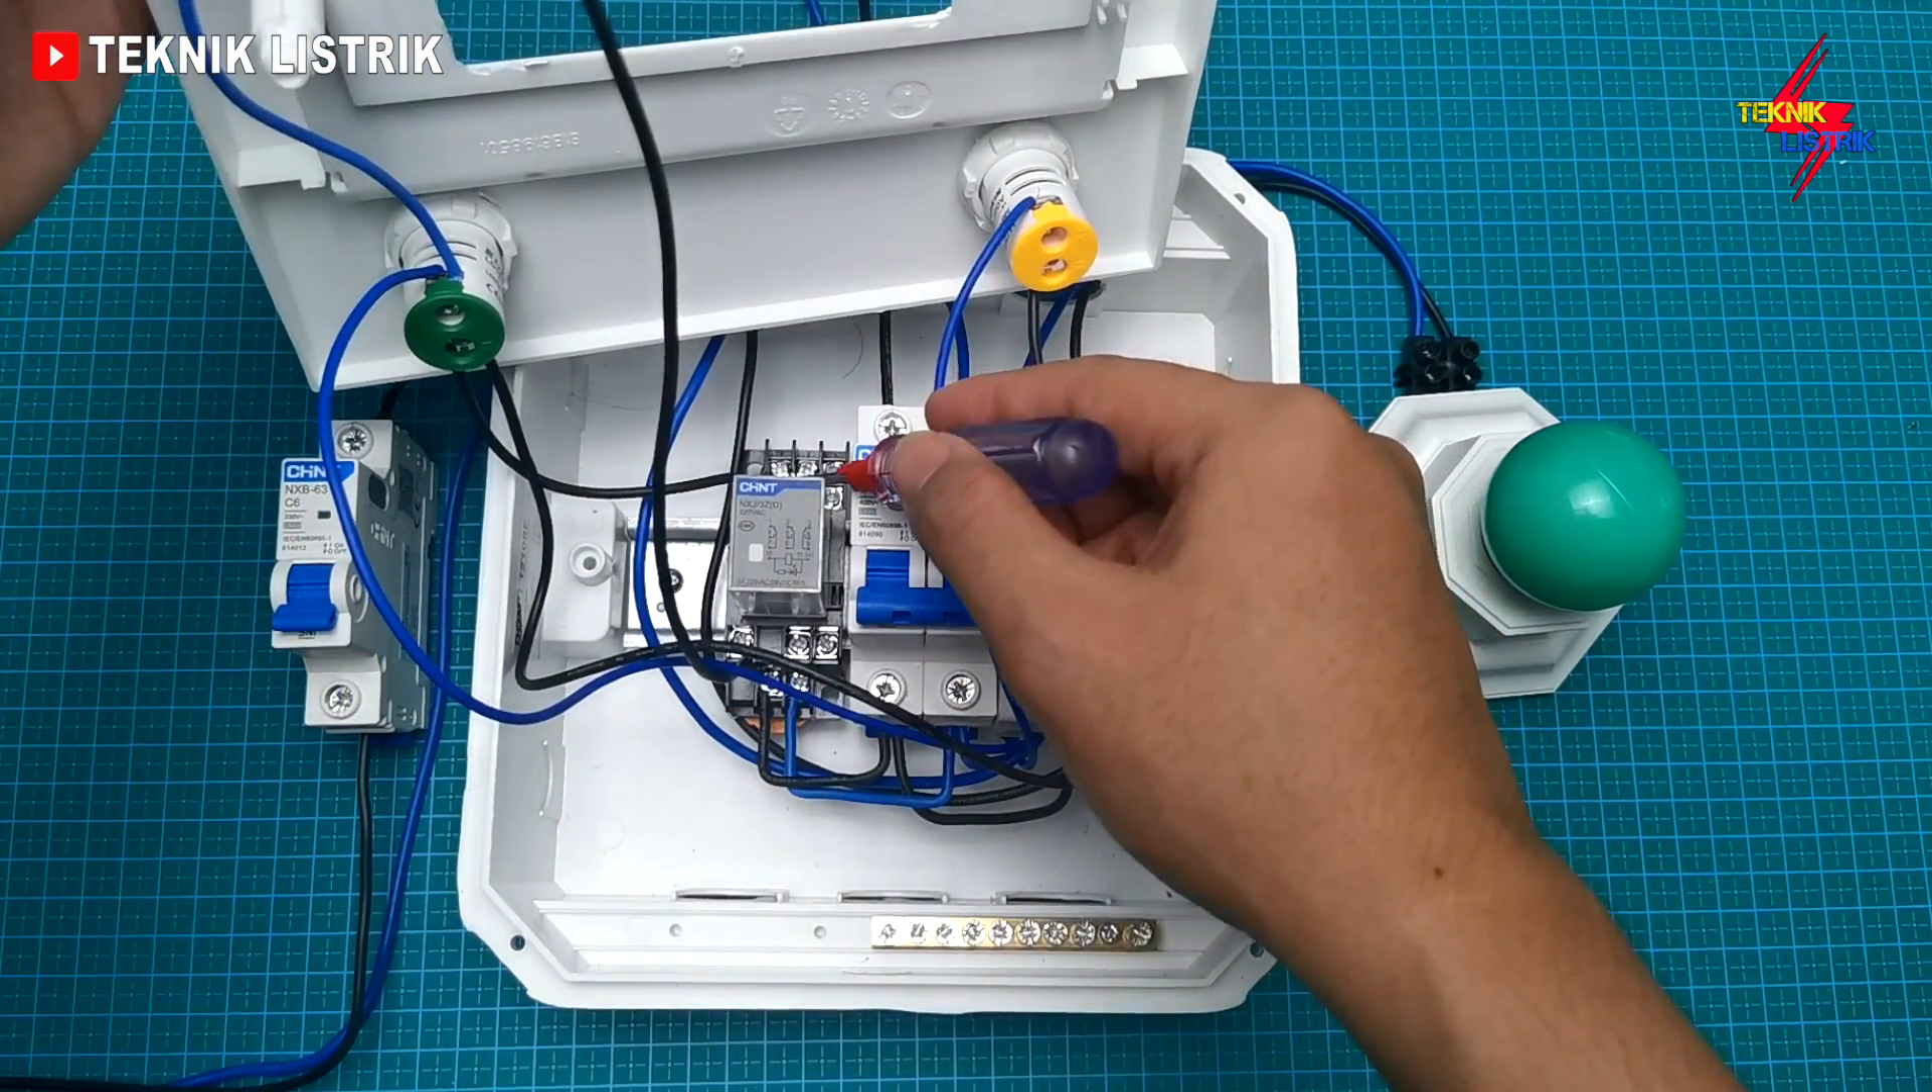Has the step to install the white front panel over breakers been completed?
No.